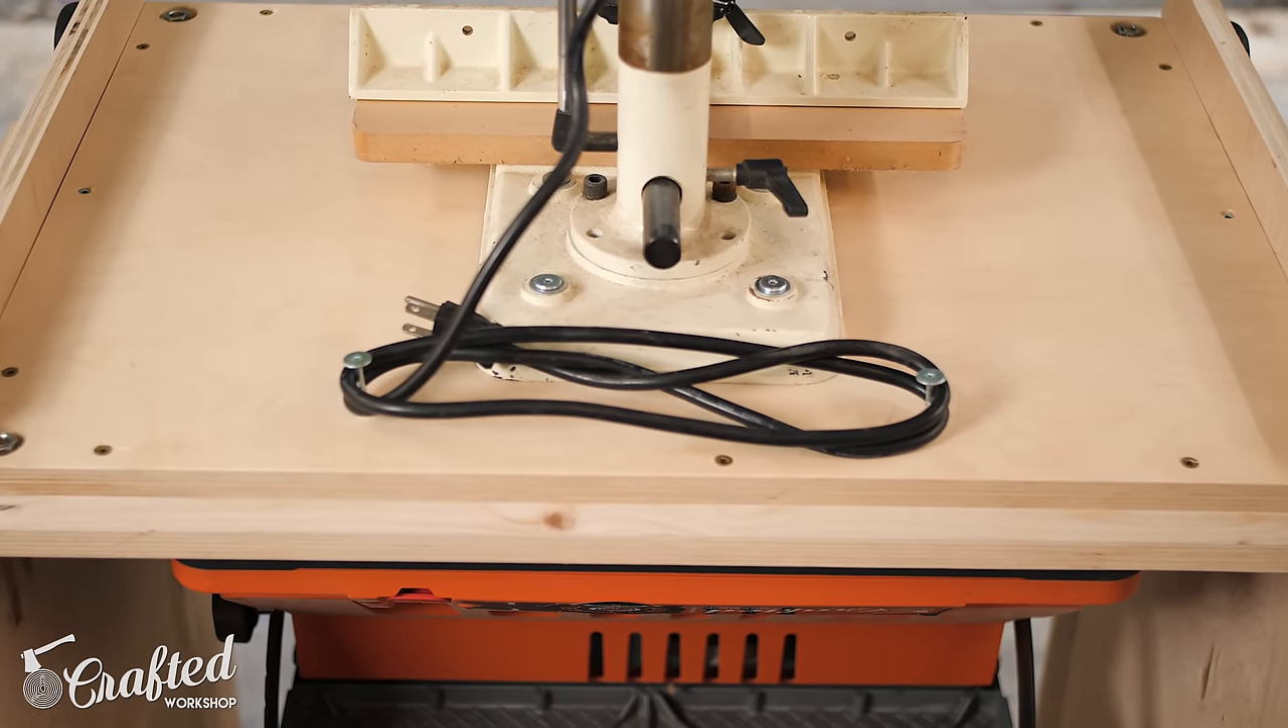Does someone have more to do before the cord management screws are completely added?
No.